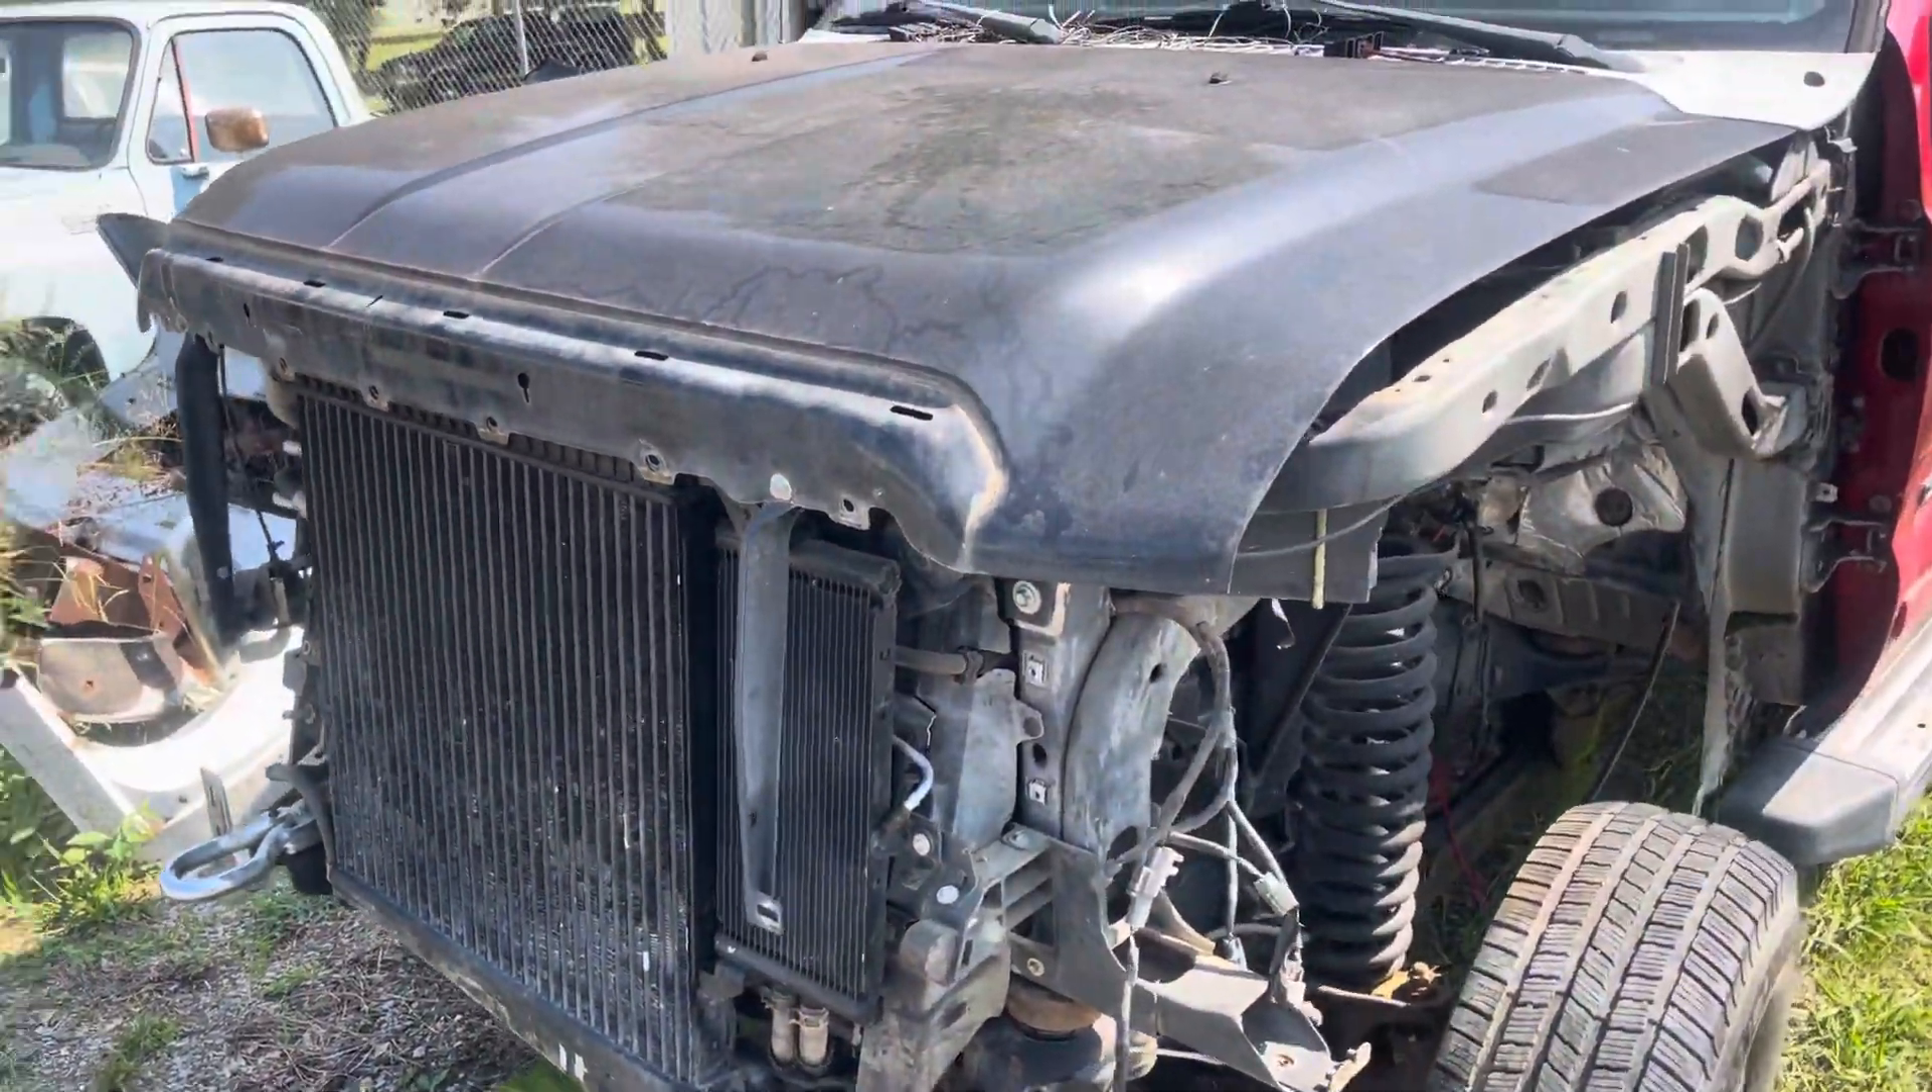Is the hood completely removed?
No.